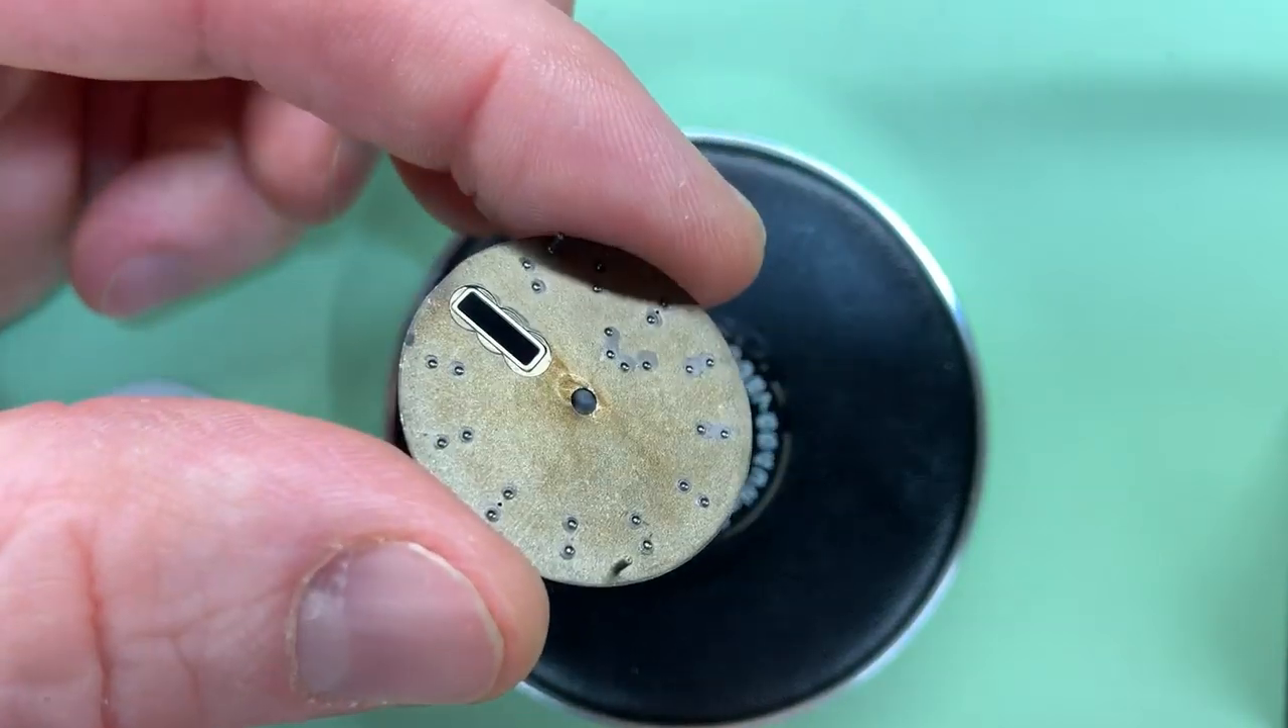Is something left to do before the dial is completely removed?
No.